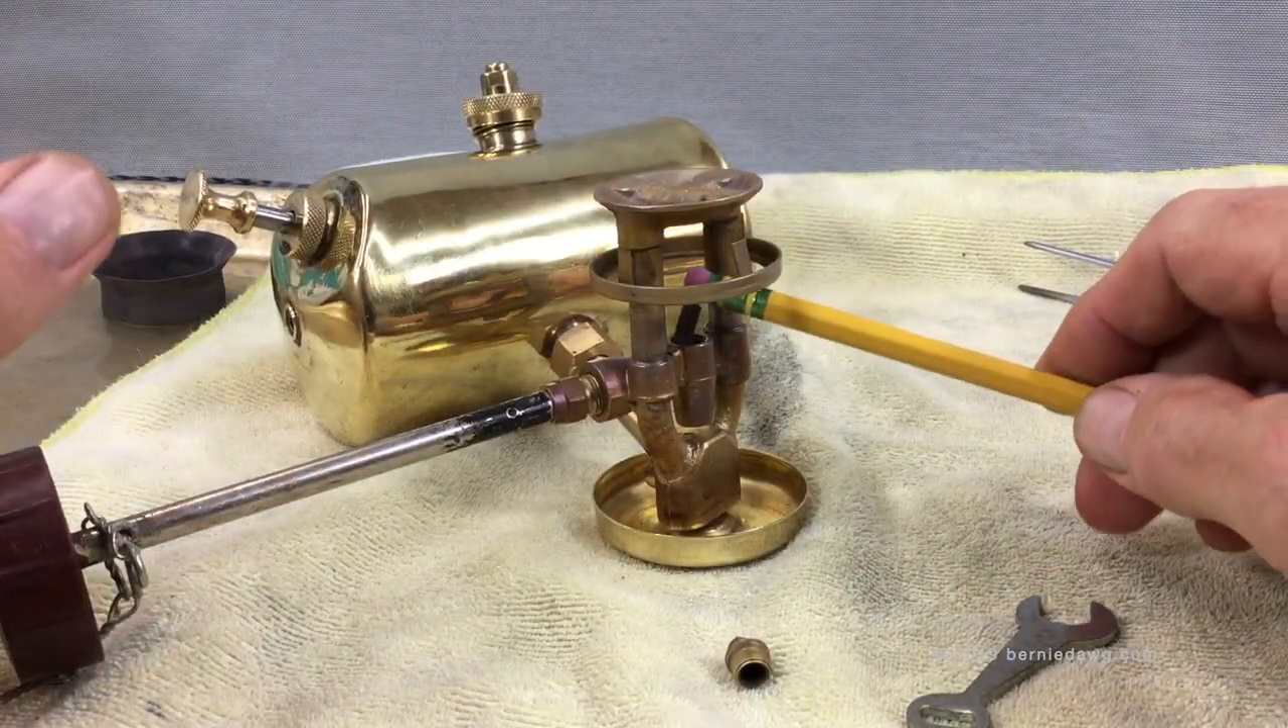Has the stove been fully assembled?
No.